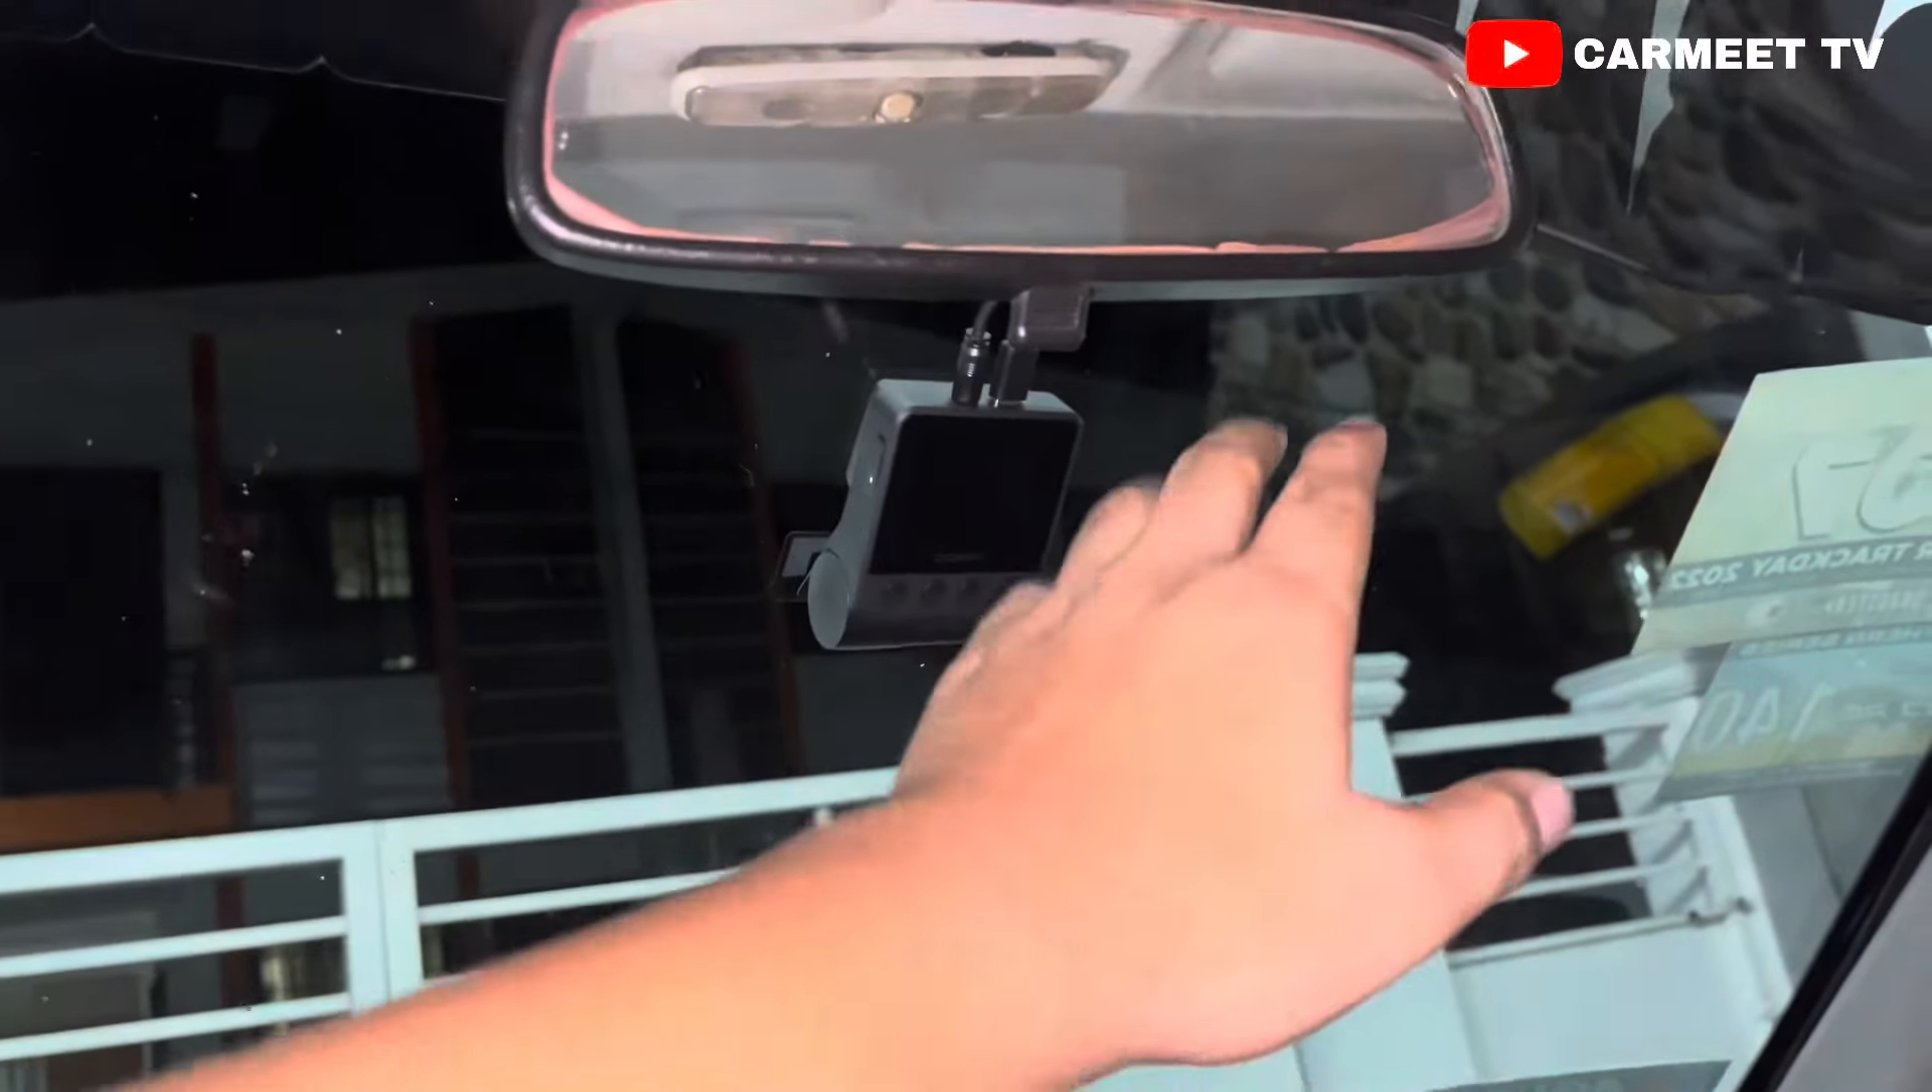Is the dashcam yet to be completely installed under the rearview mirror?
No.